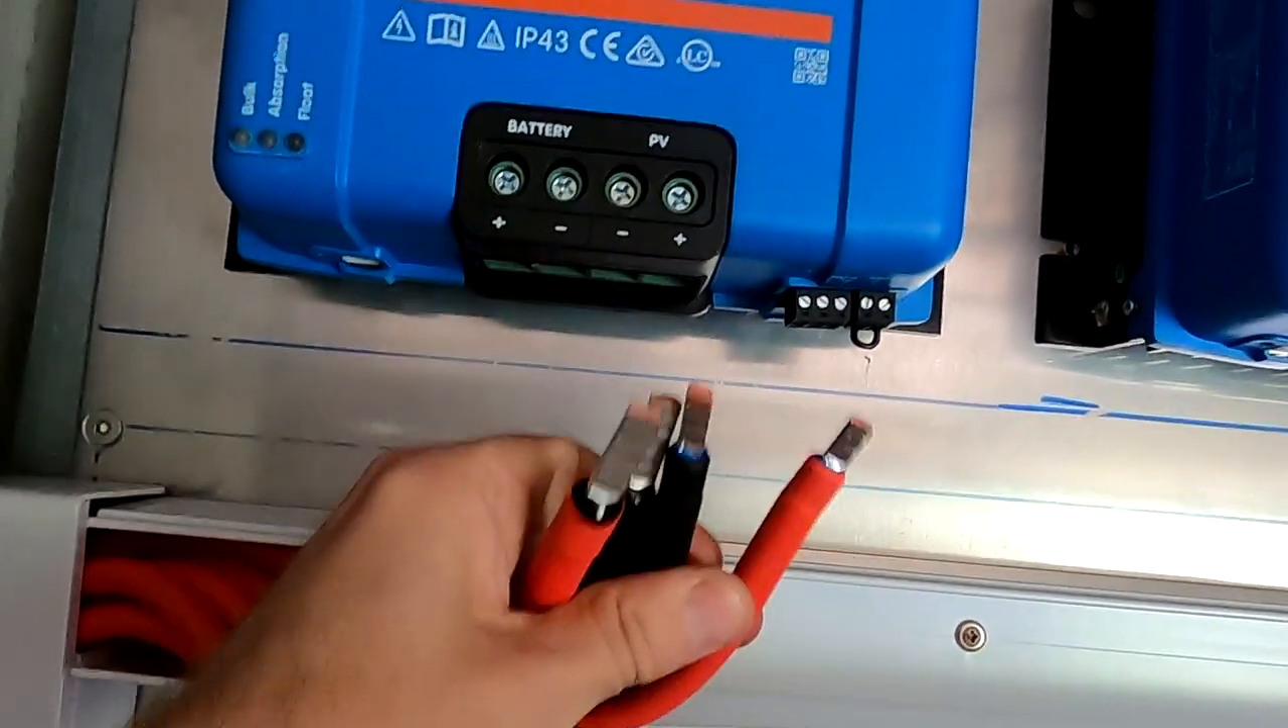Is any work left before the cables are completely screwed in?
Yes.